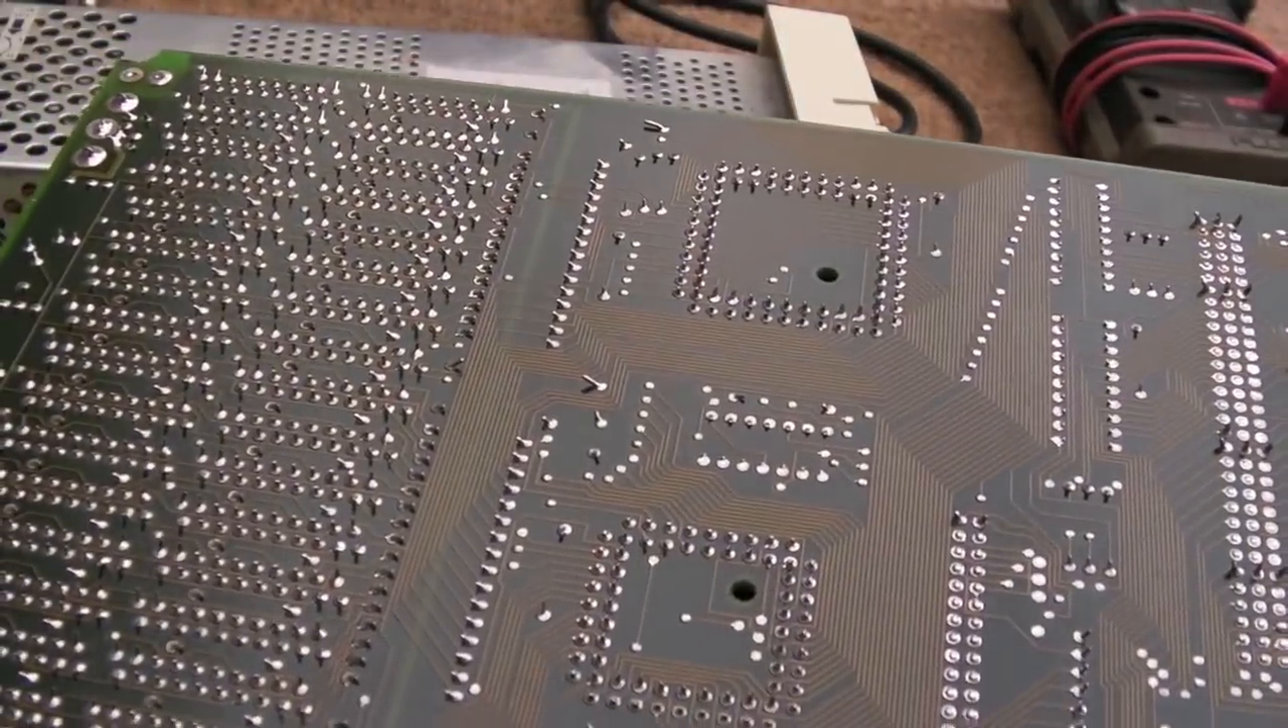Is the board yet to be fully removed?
No.